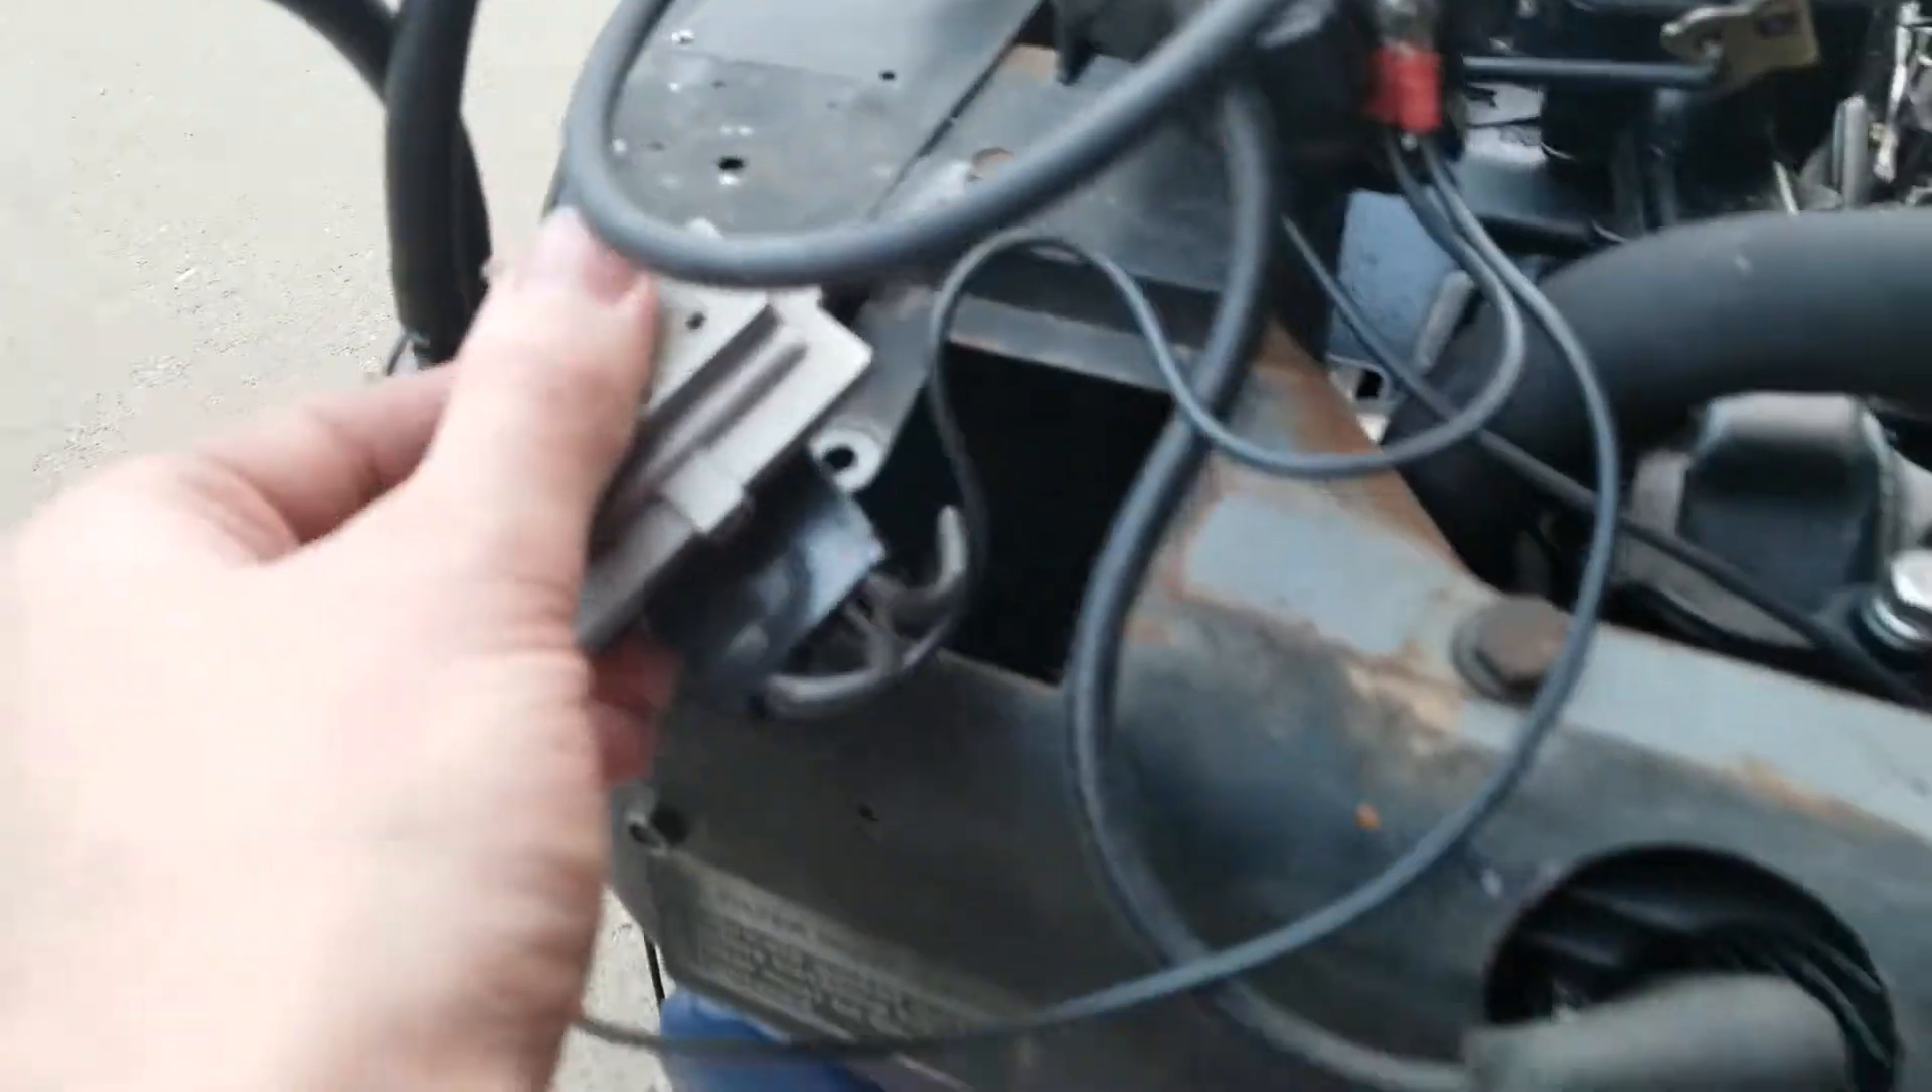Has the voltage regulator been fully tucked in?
No.